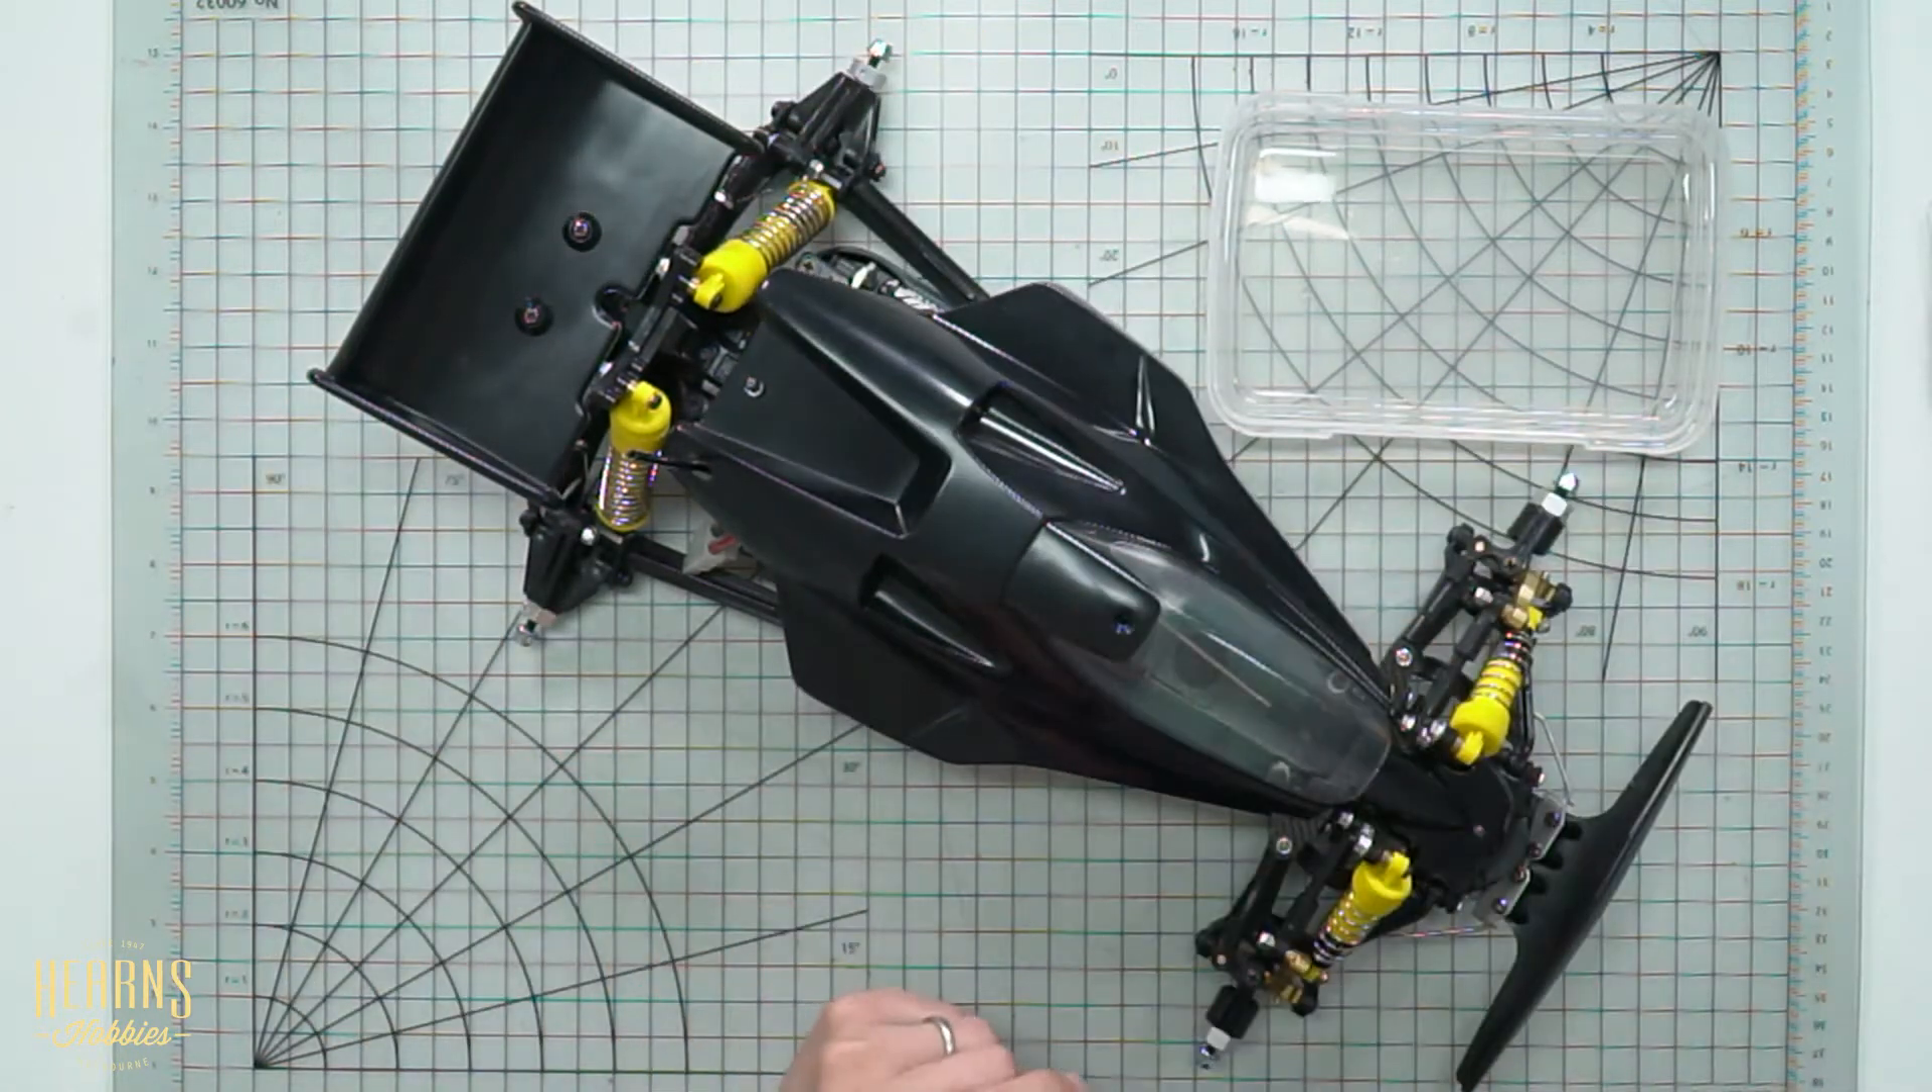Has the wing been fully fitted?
Yes.